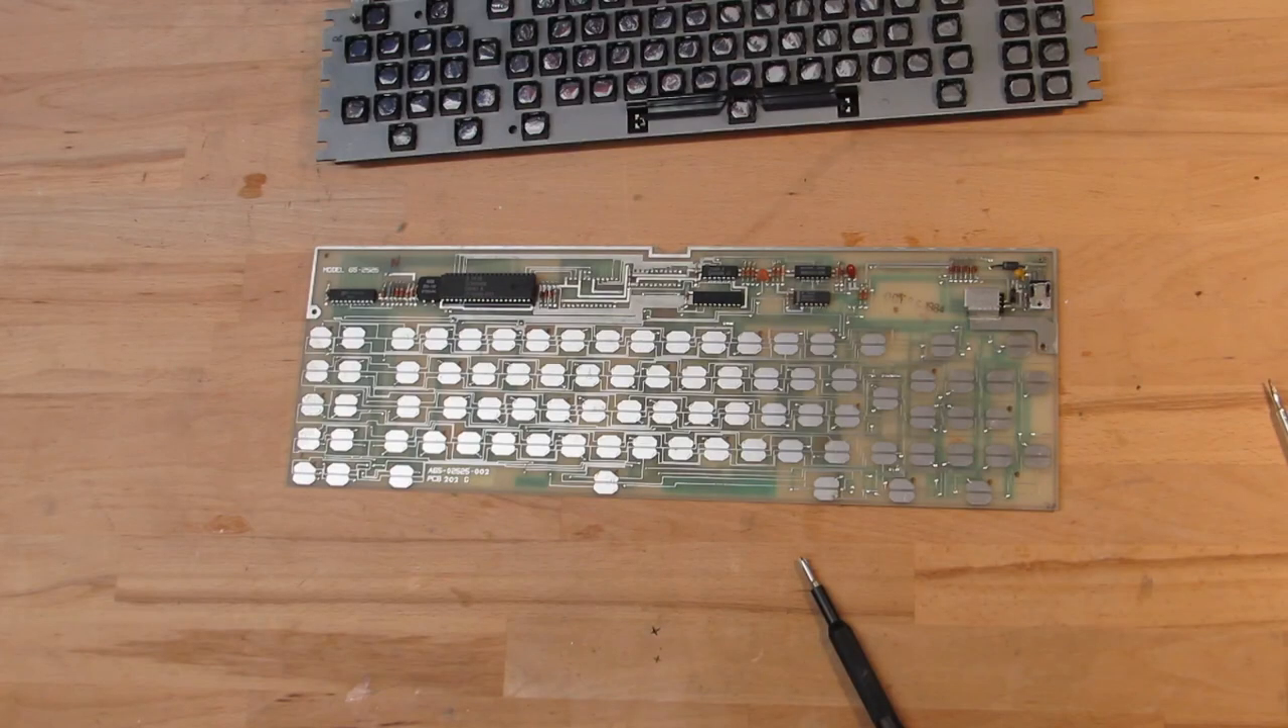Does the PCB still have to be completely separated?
No.